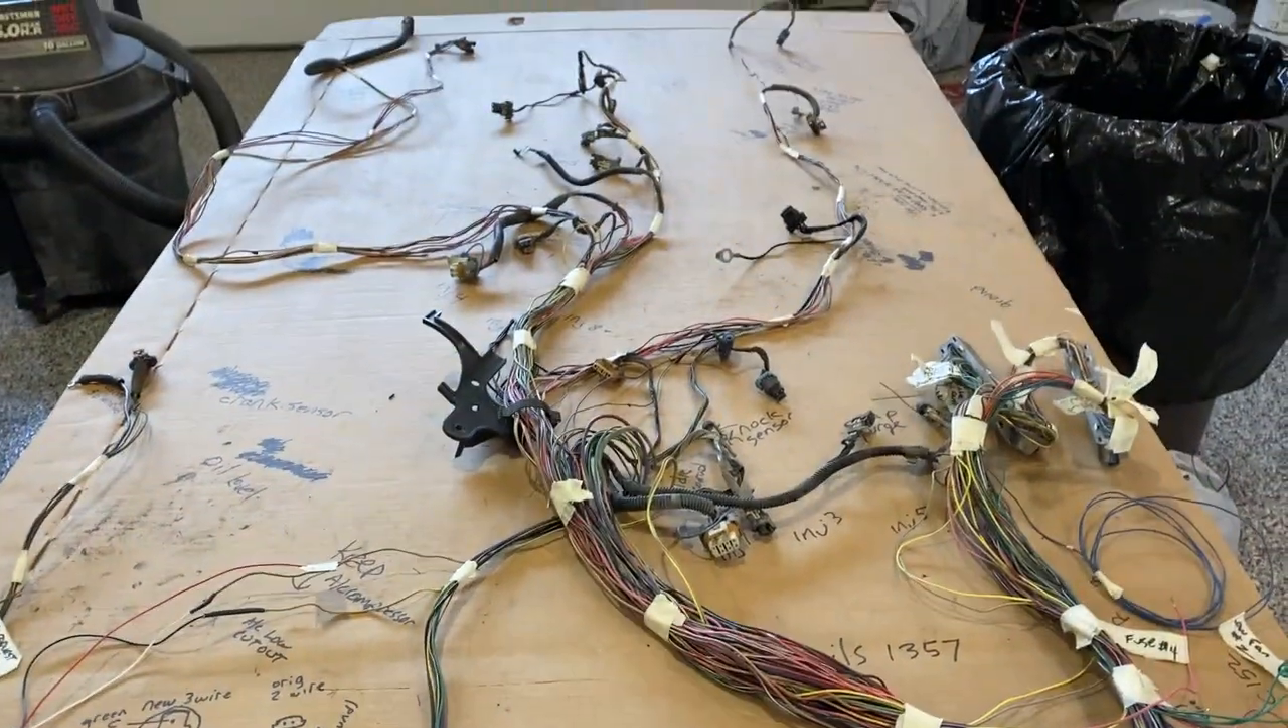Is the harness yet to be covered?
Yes.